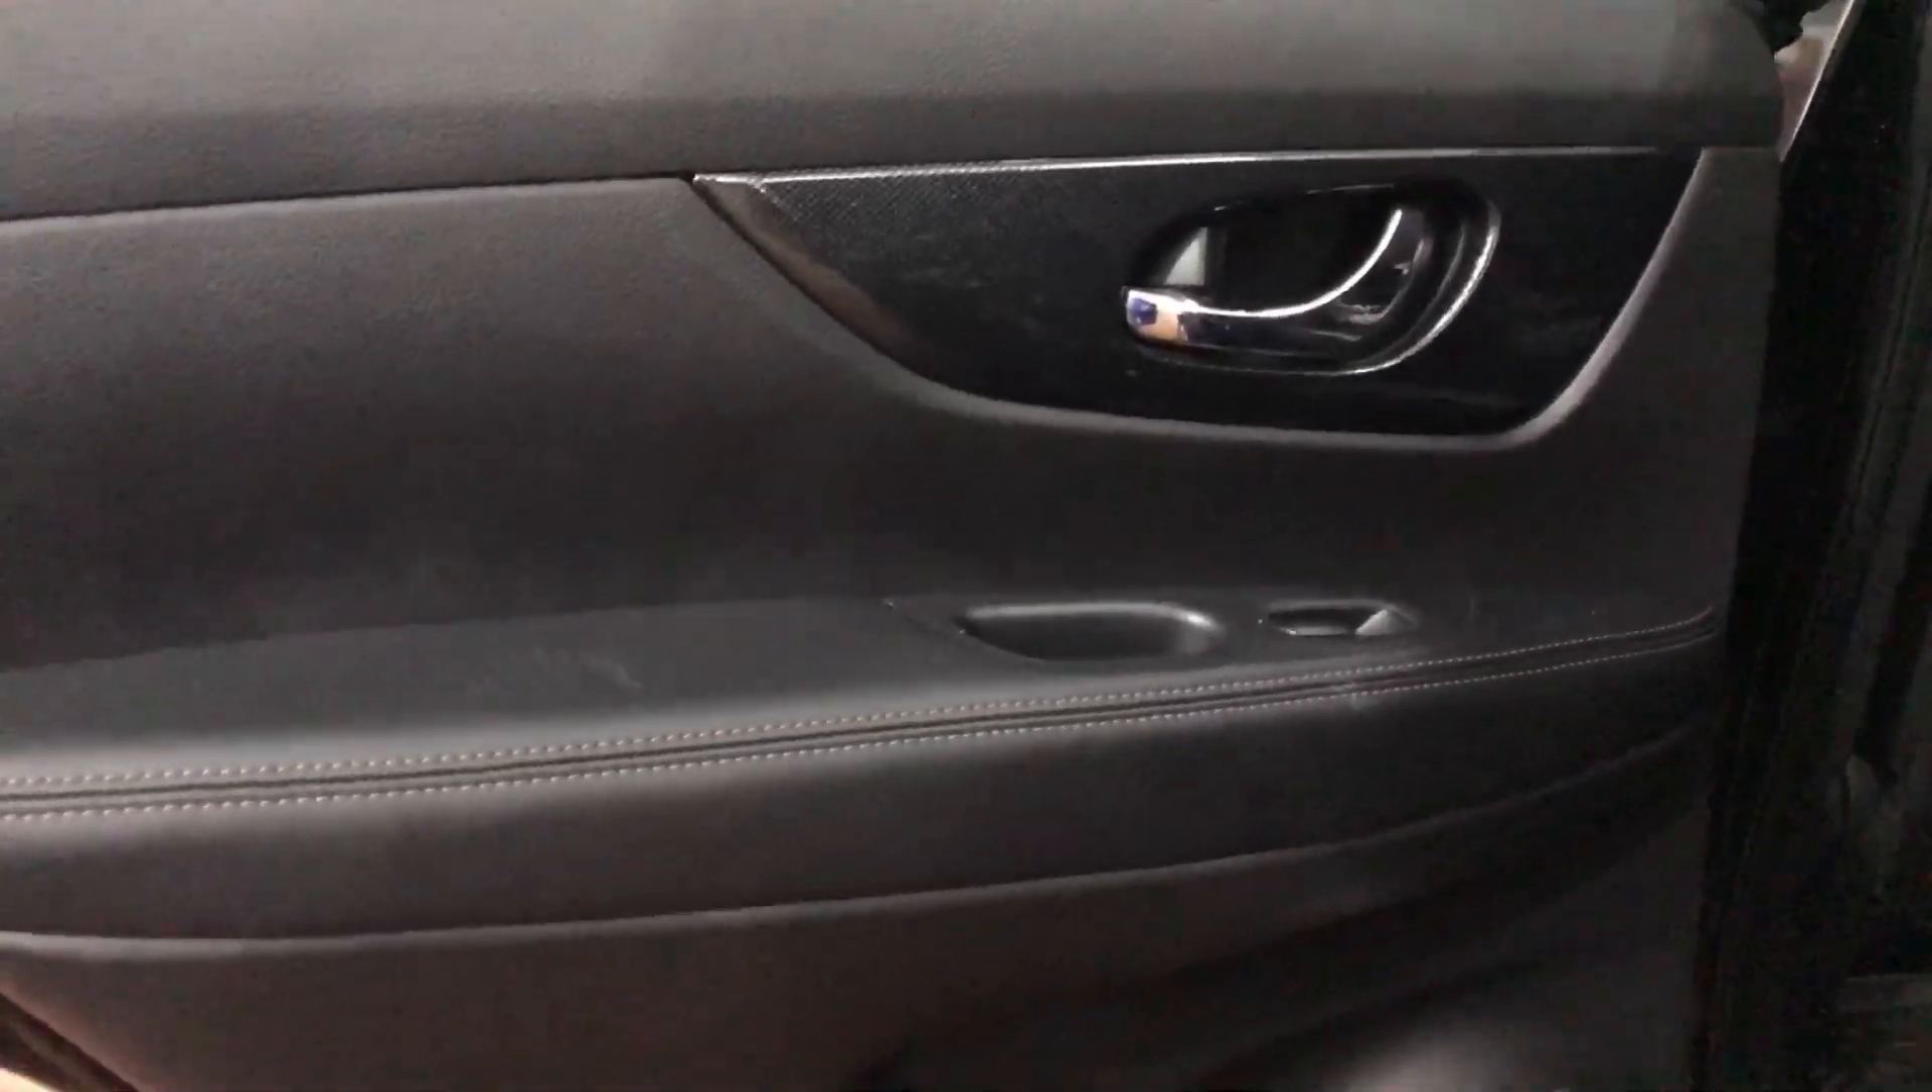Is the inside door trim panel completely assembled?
Yes.